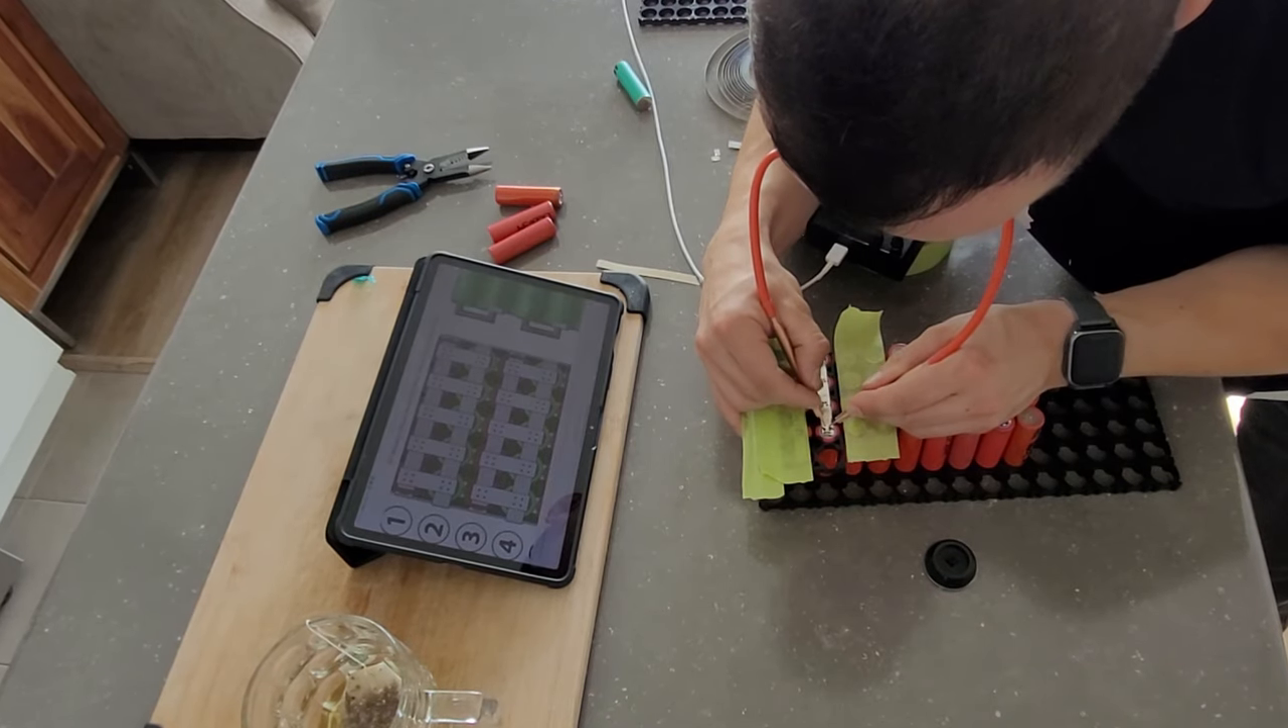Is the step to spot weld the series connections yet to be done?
Yes.